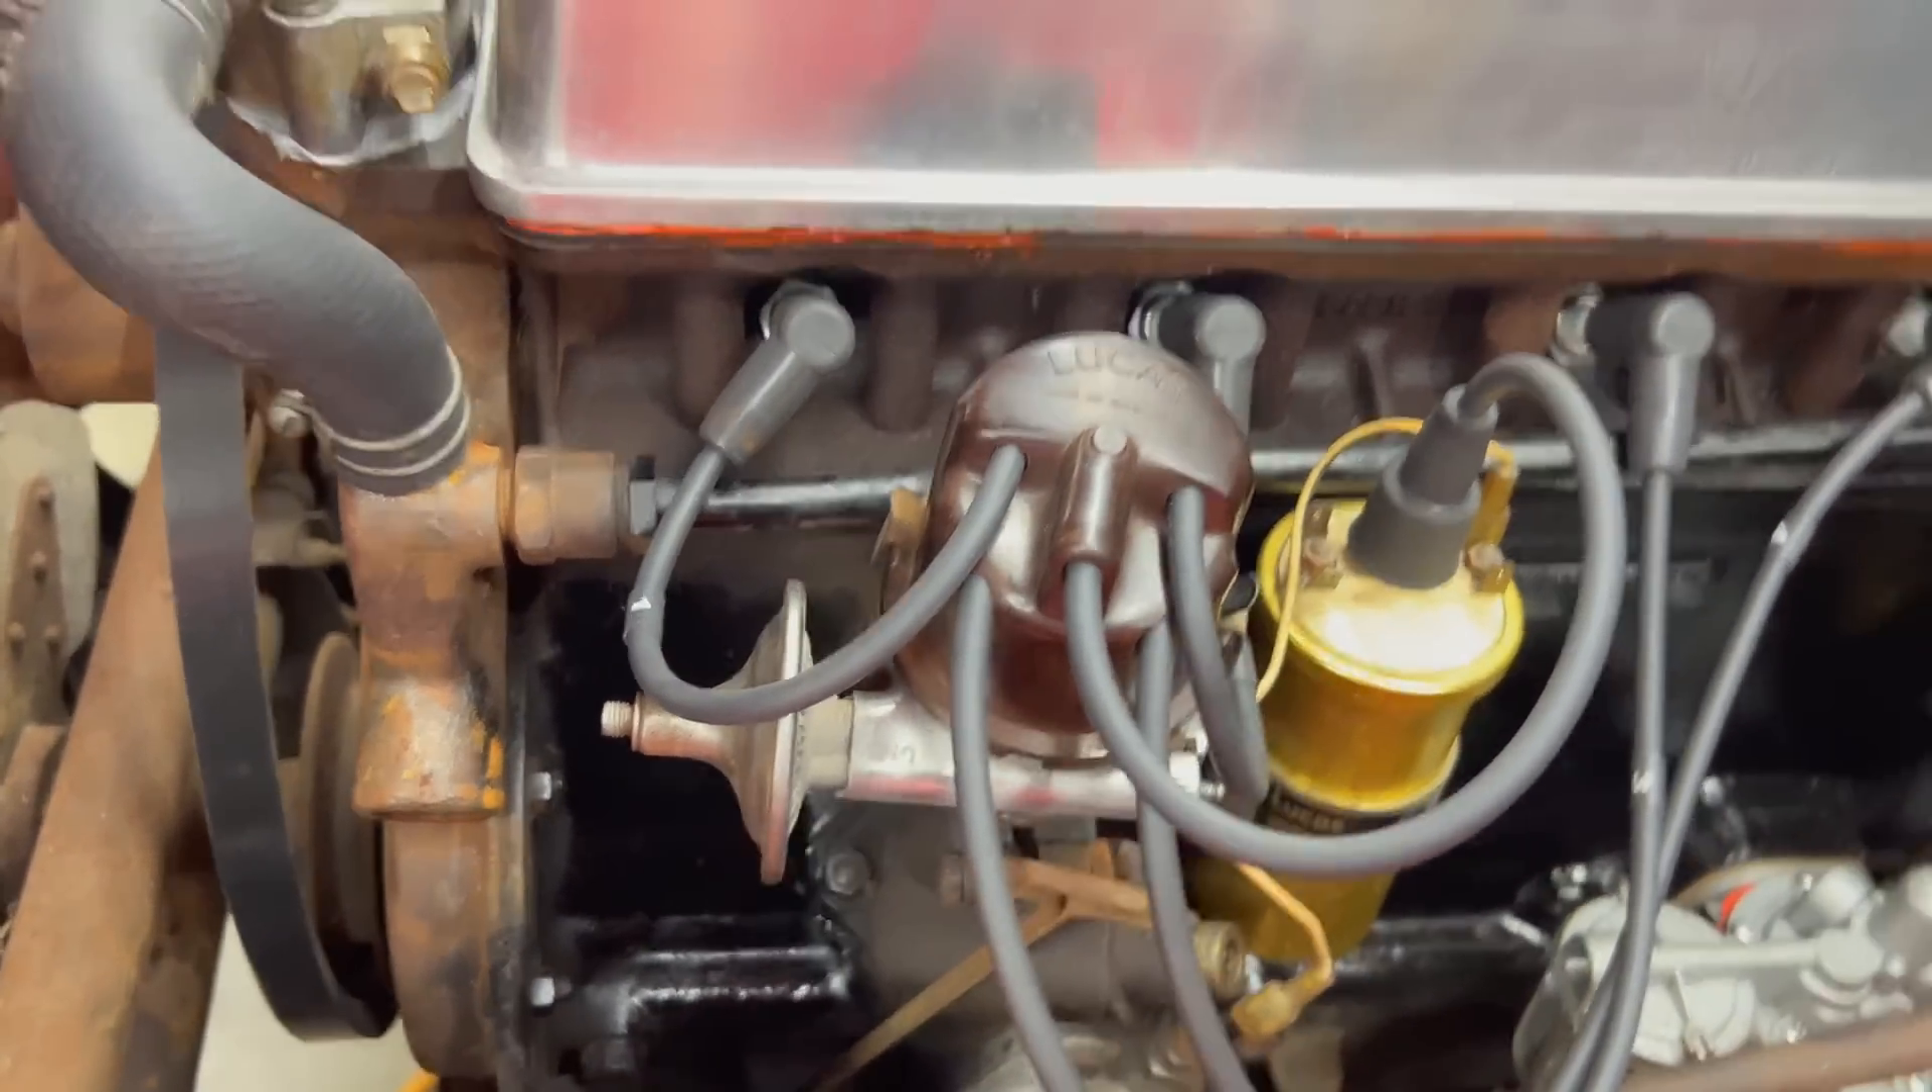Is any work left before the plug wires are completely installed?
No.